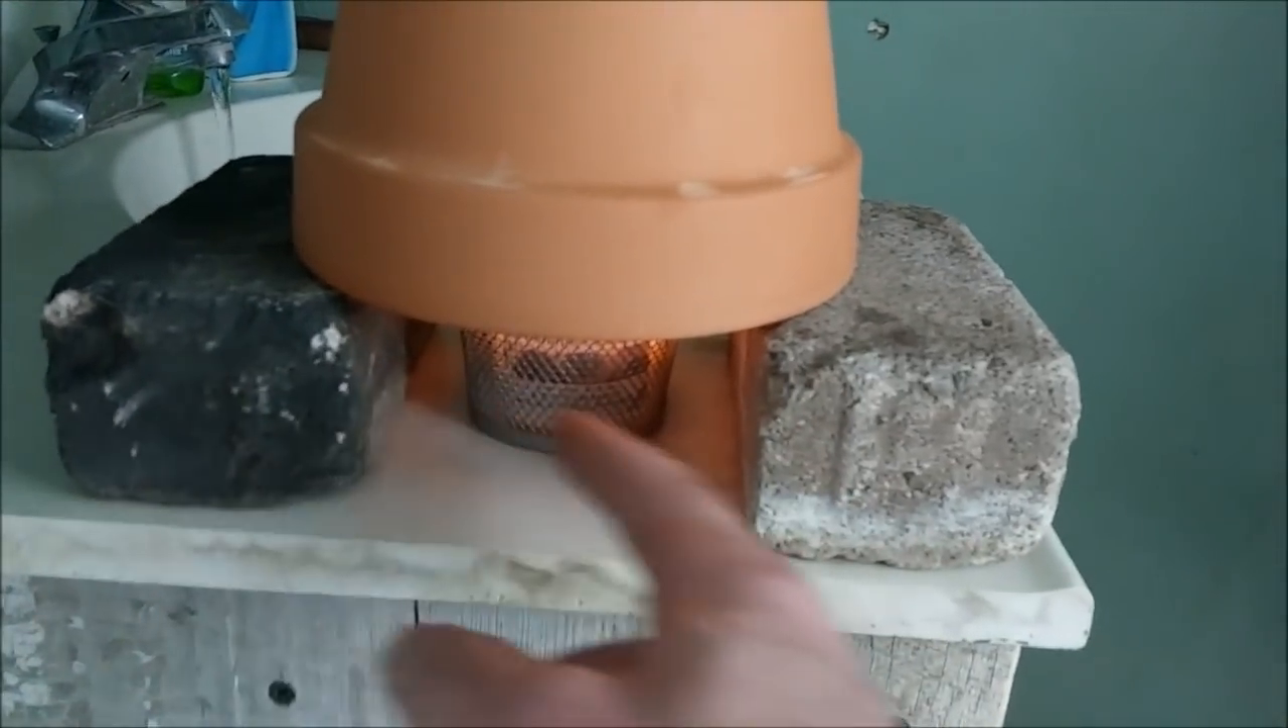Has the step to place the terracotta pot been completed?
Yes.